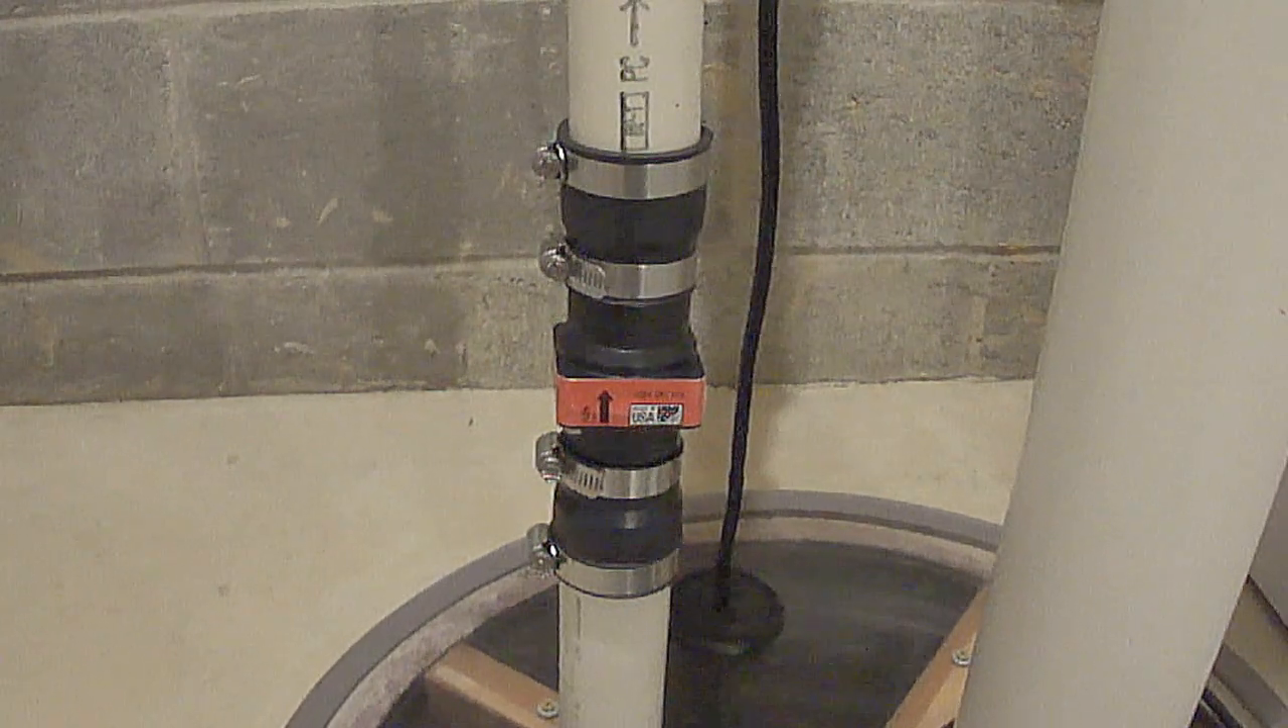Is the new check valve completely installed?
Yes.